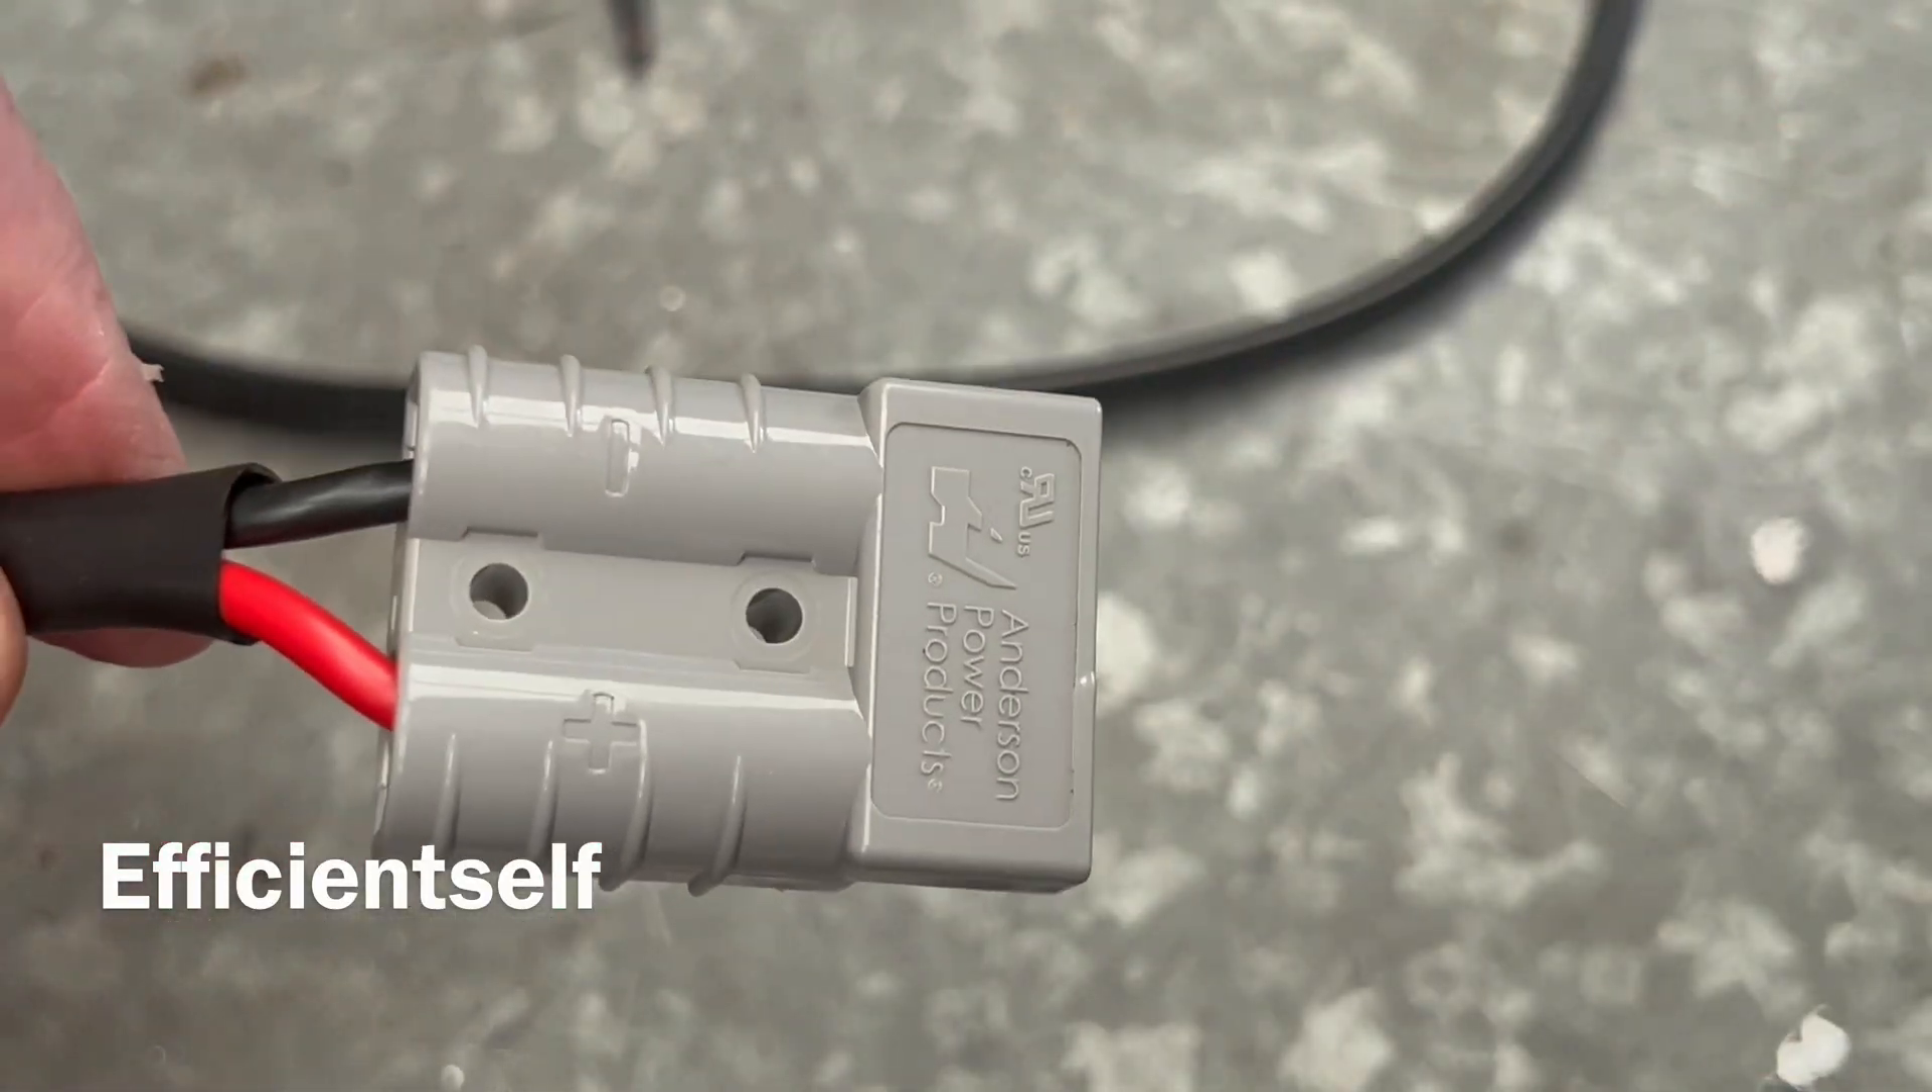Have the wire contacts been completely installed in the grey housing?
Yes.